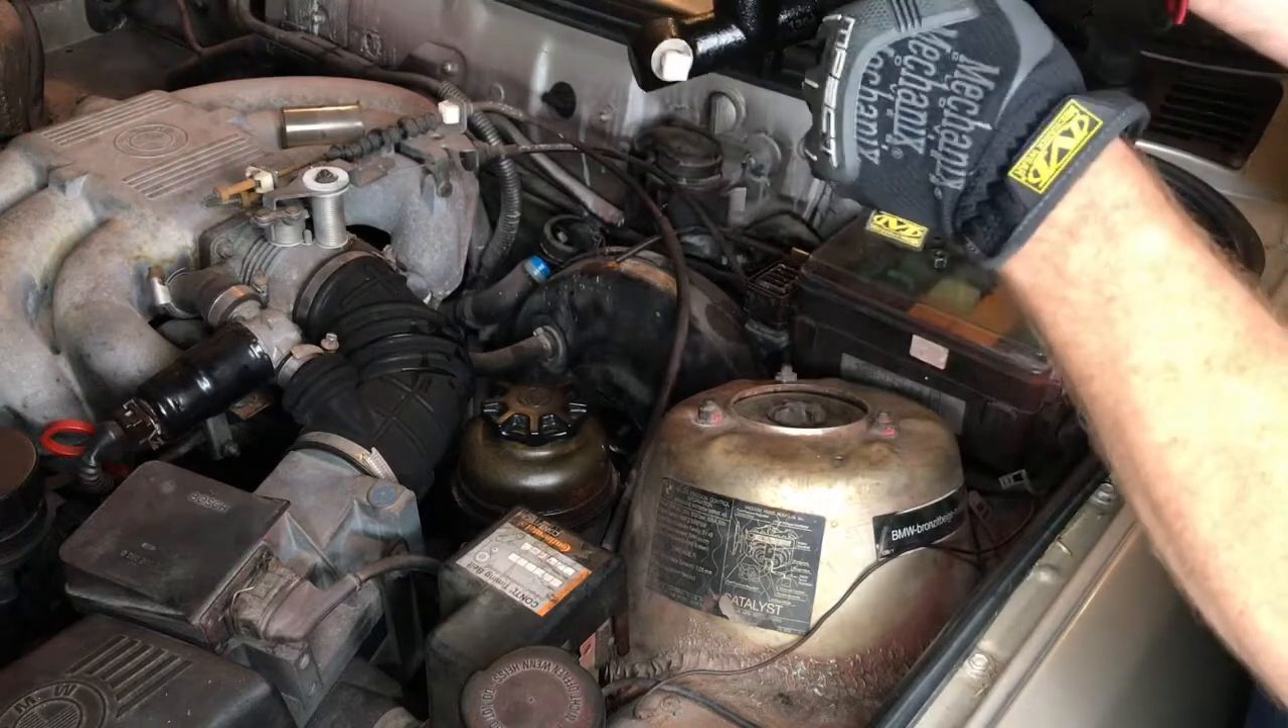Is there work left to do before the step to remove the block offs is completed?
Yes.